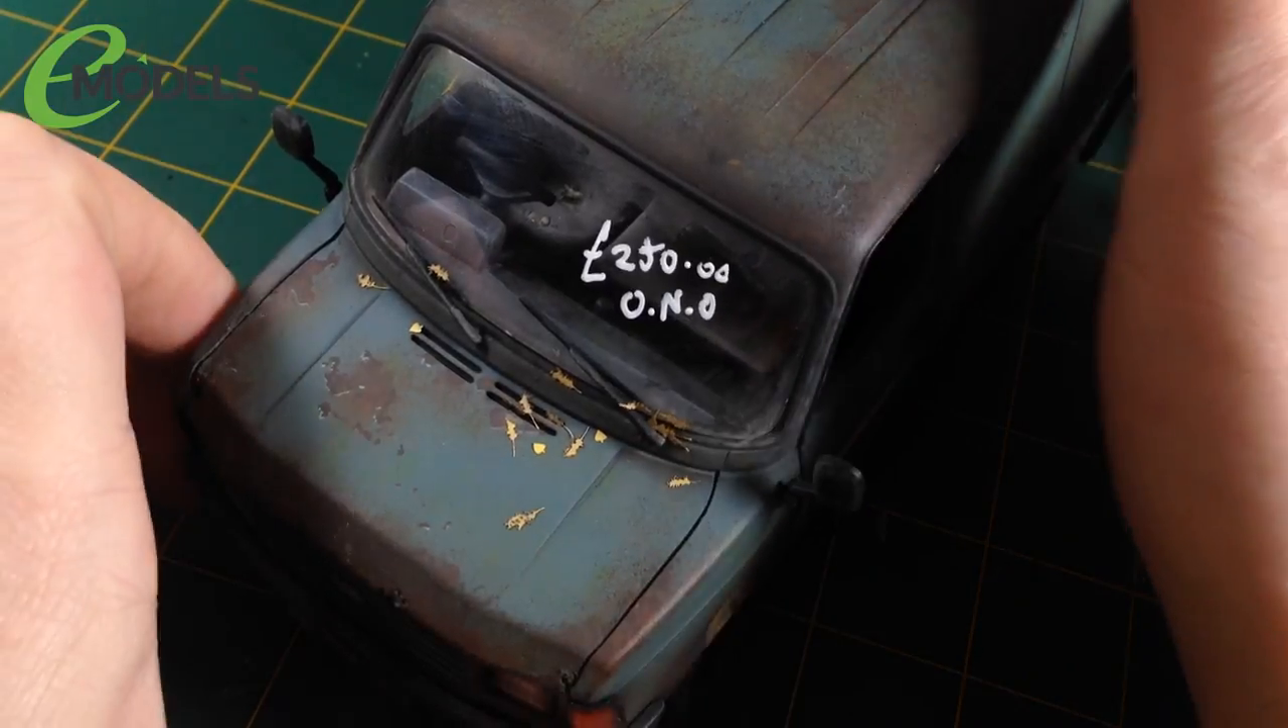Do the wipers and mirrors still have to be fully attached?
No.